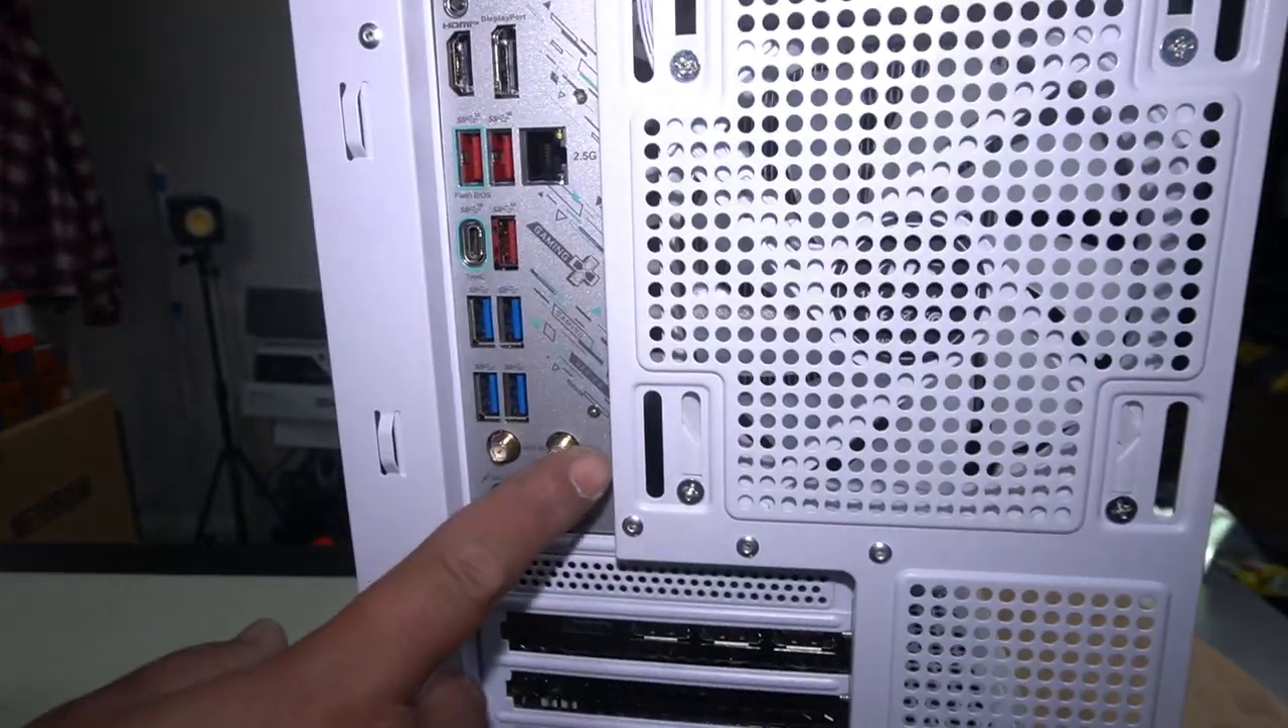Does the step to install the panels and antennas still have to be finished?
Yes.